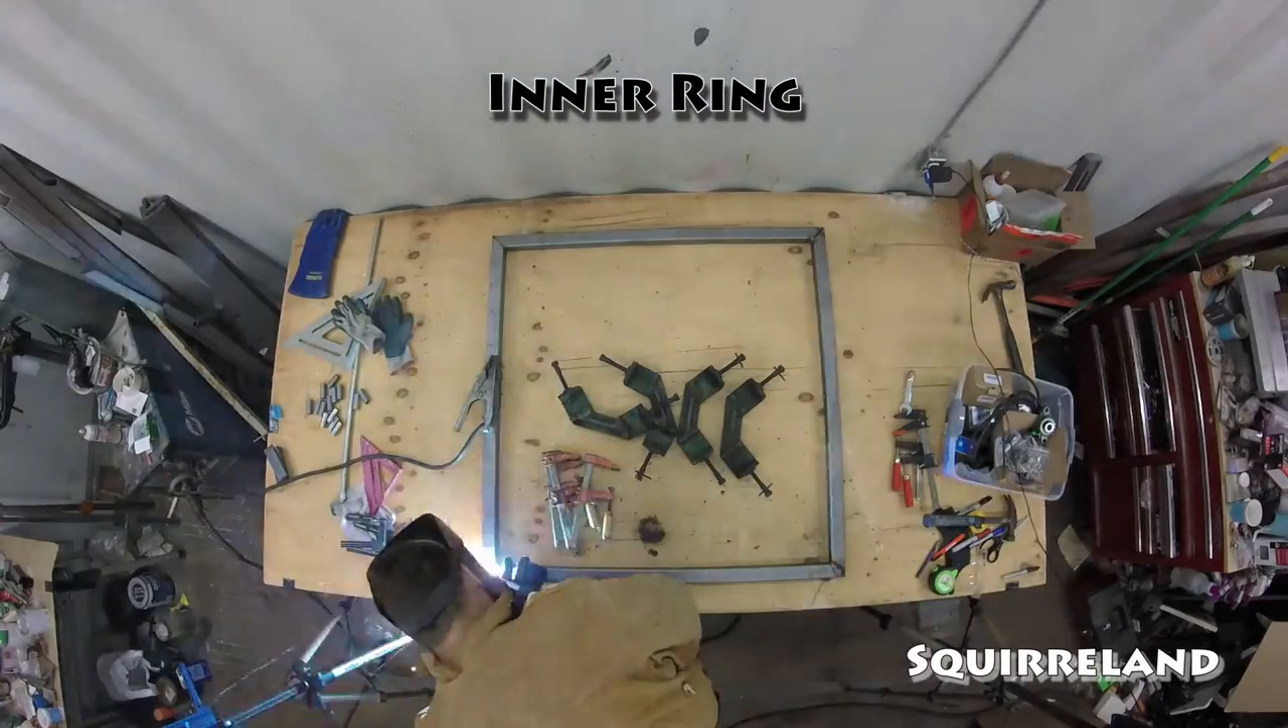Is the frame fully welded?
No.